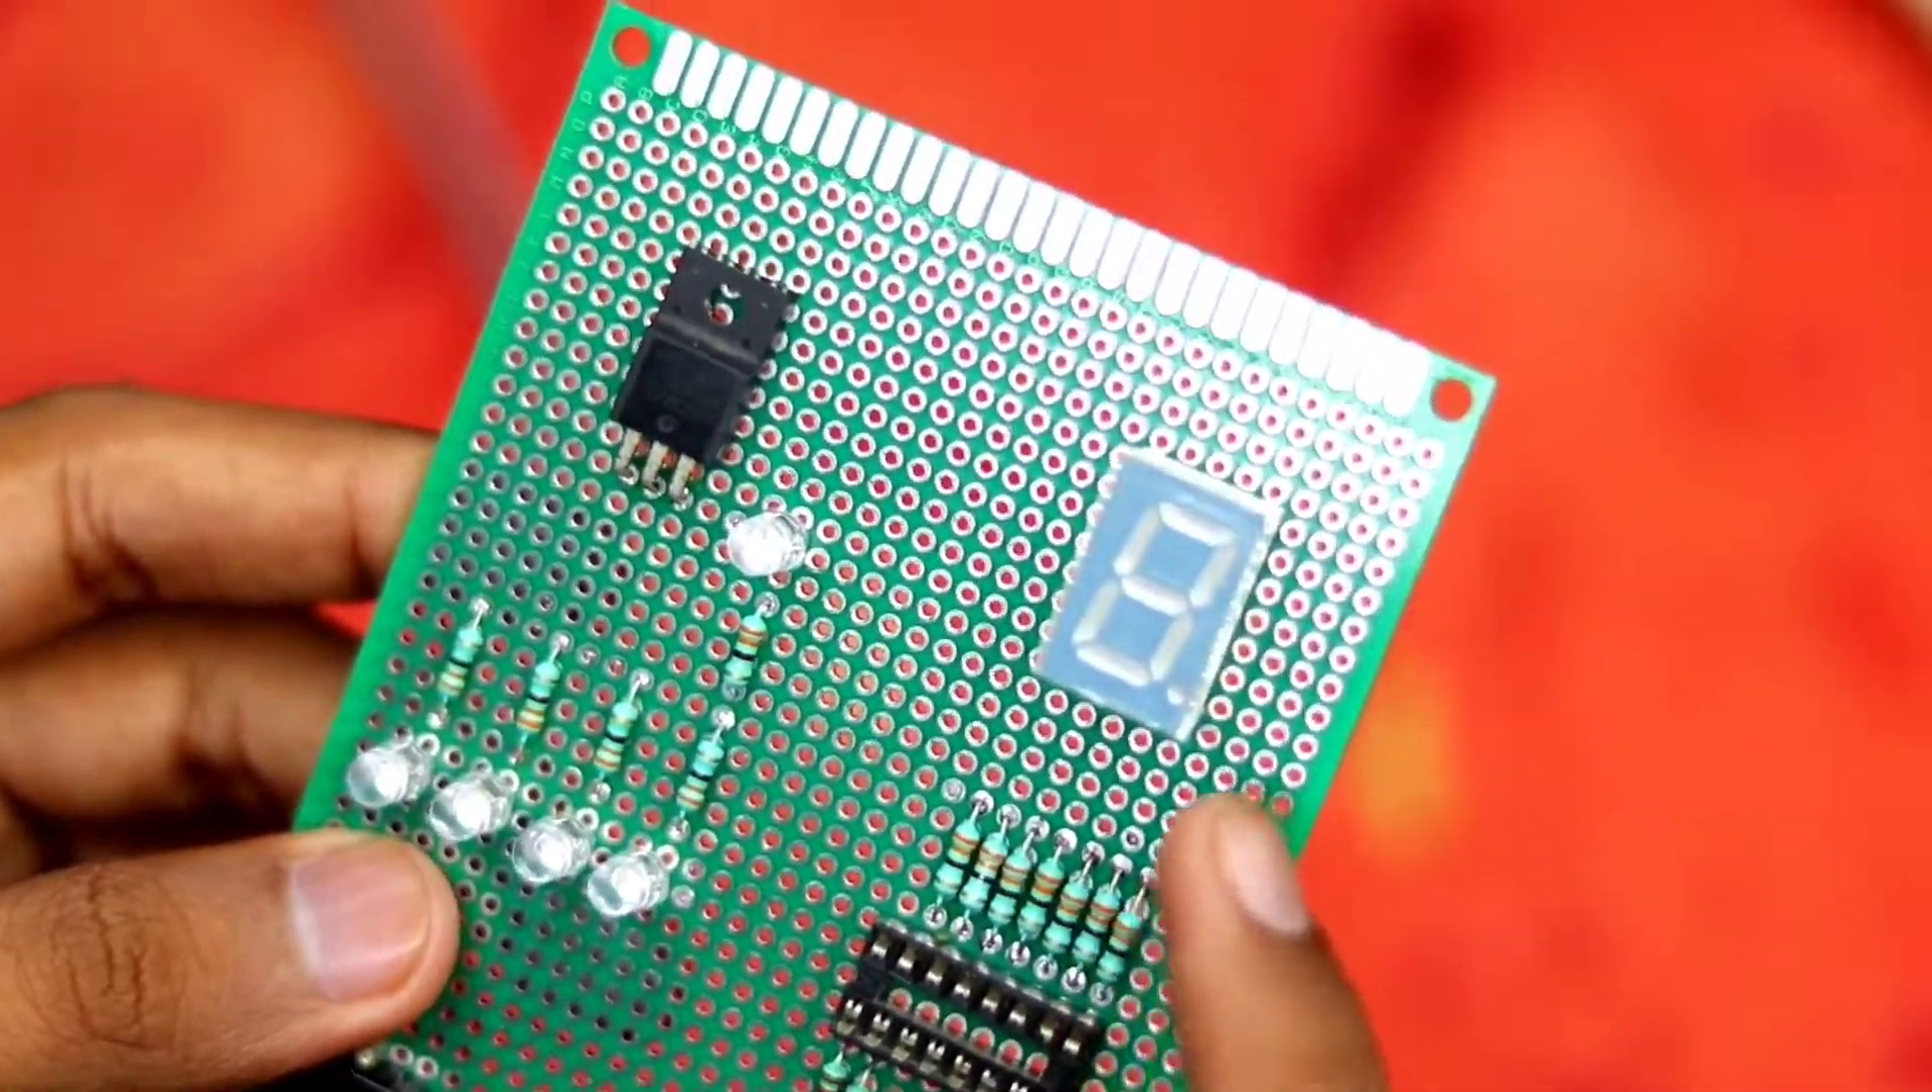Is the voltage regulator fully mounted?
Yes.